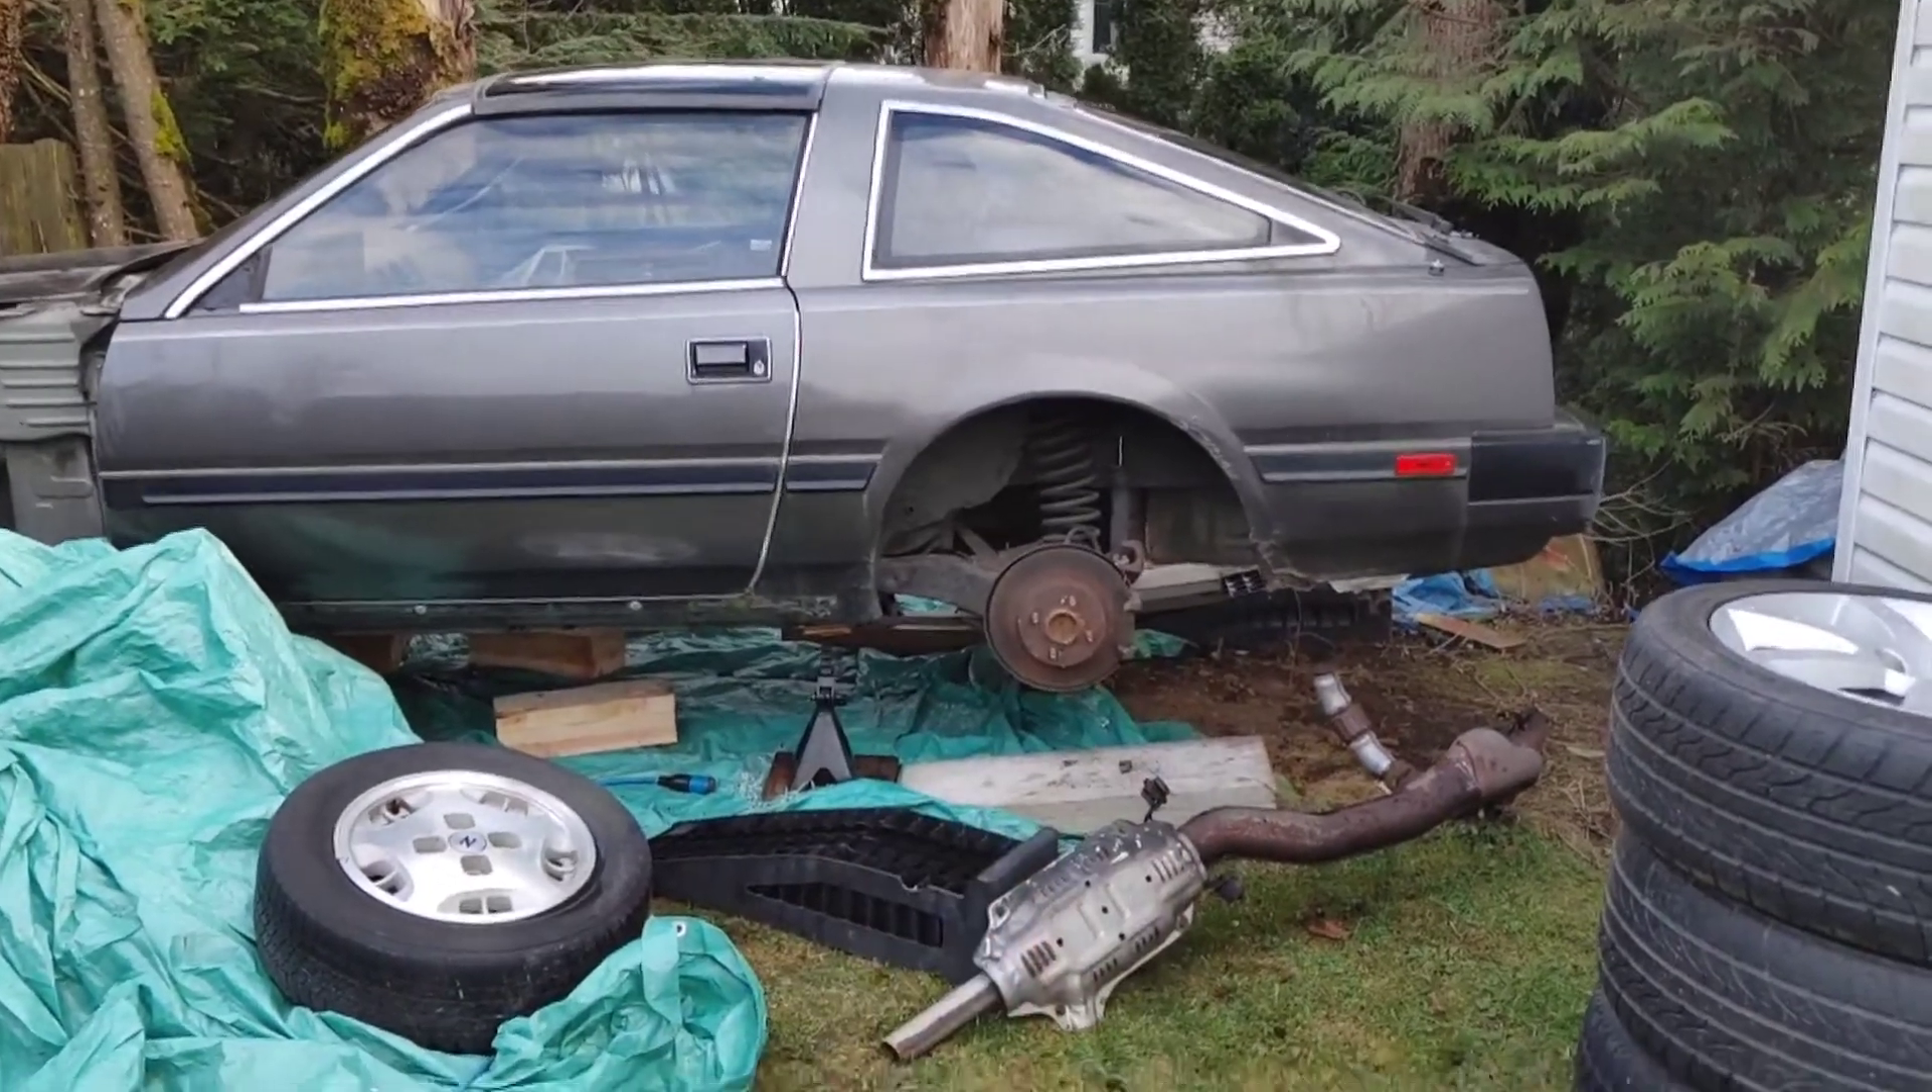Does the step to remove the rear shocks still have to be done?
Yes.